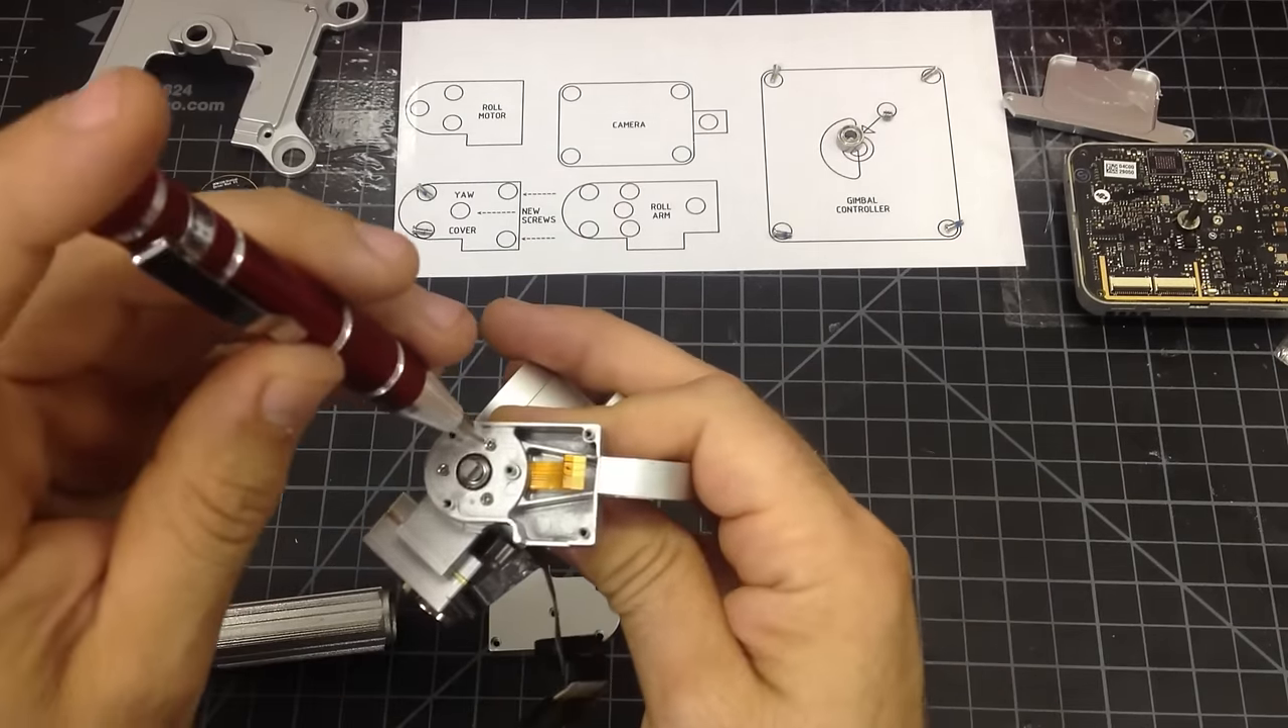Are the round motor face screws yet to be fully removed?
Yes.